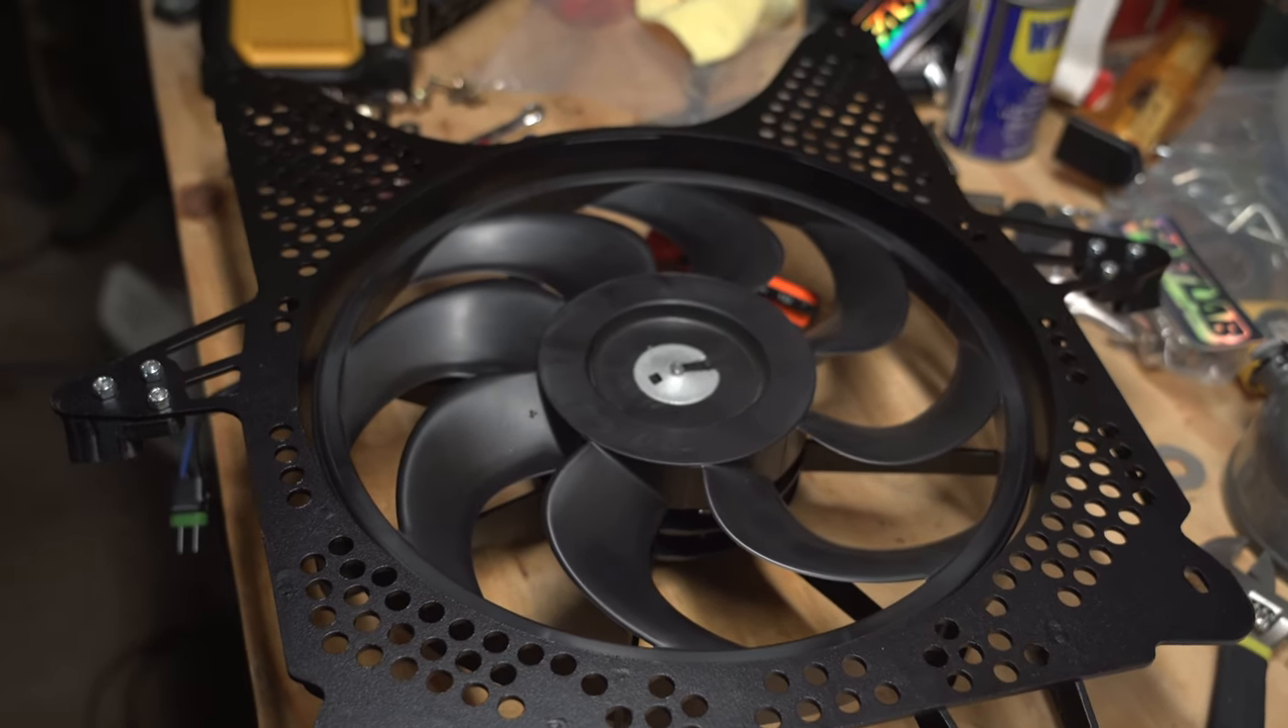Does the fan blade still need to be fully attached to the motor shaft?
No.